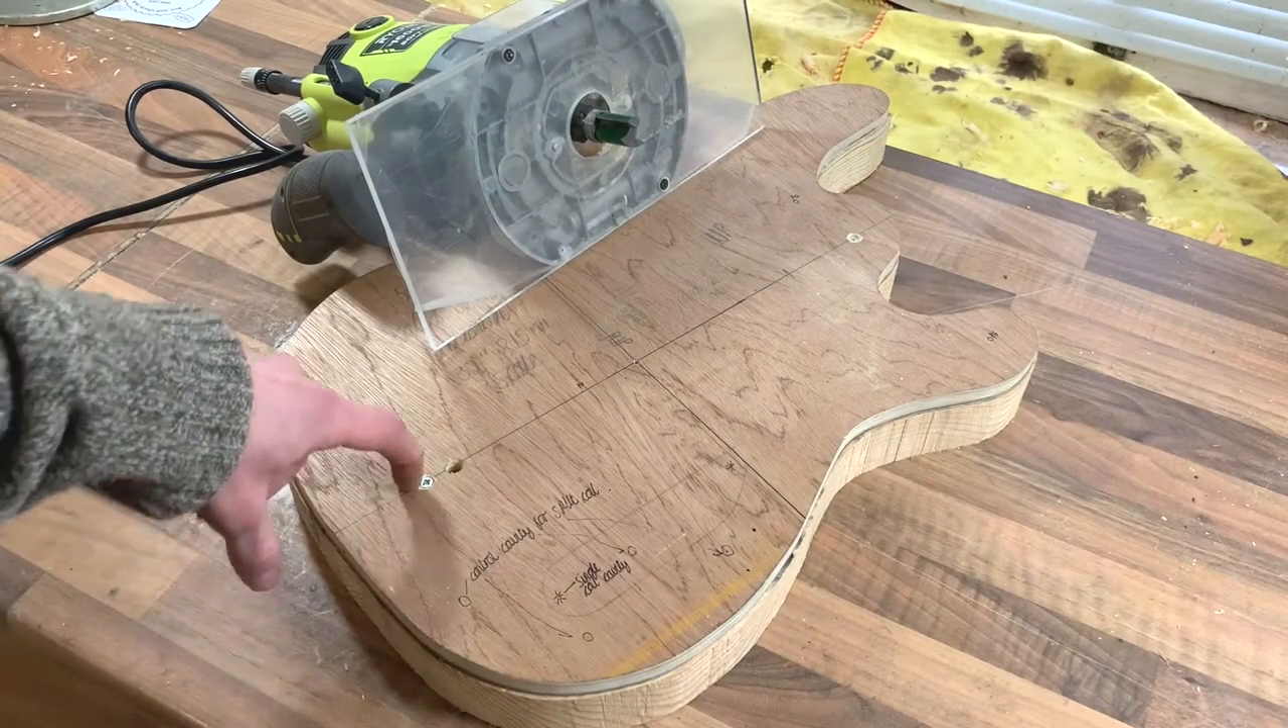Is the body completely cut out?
Yes.